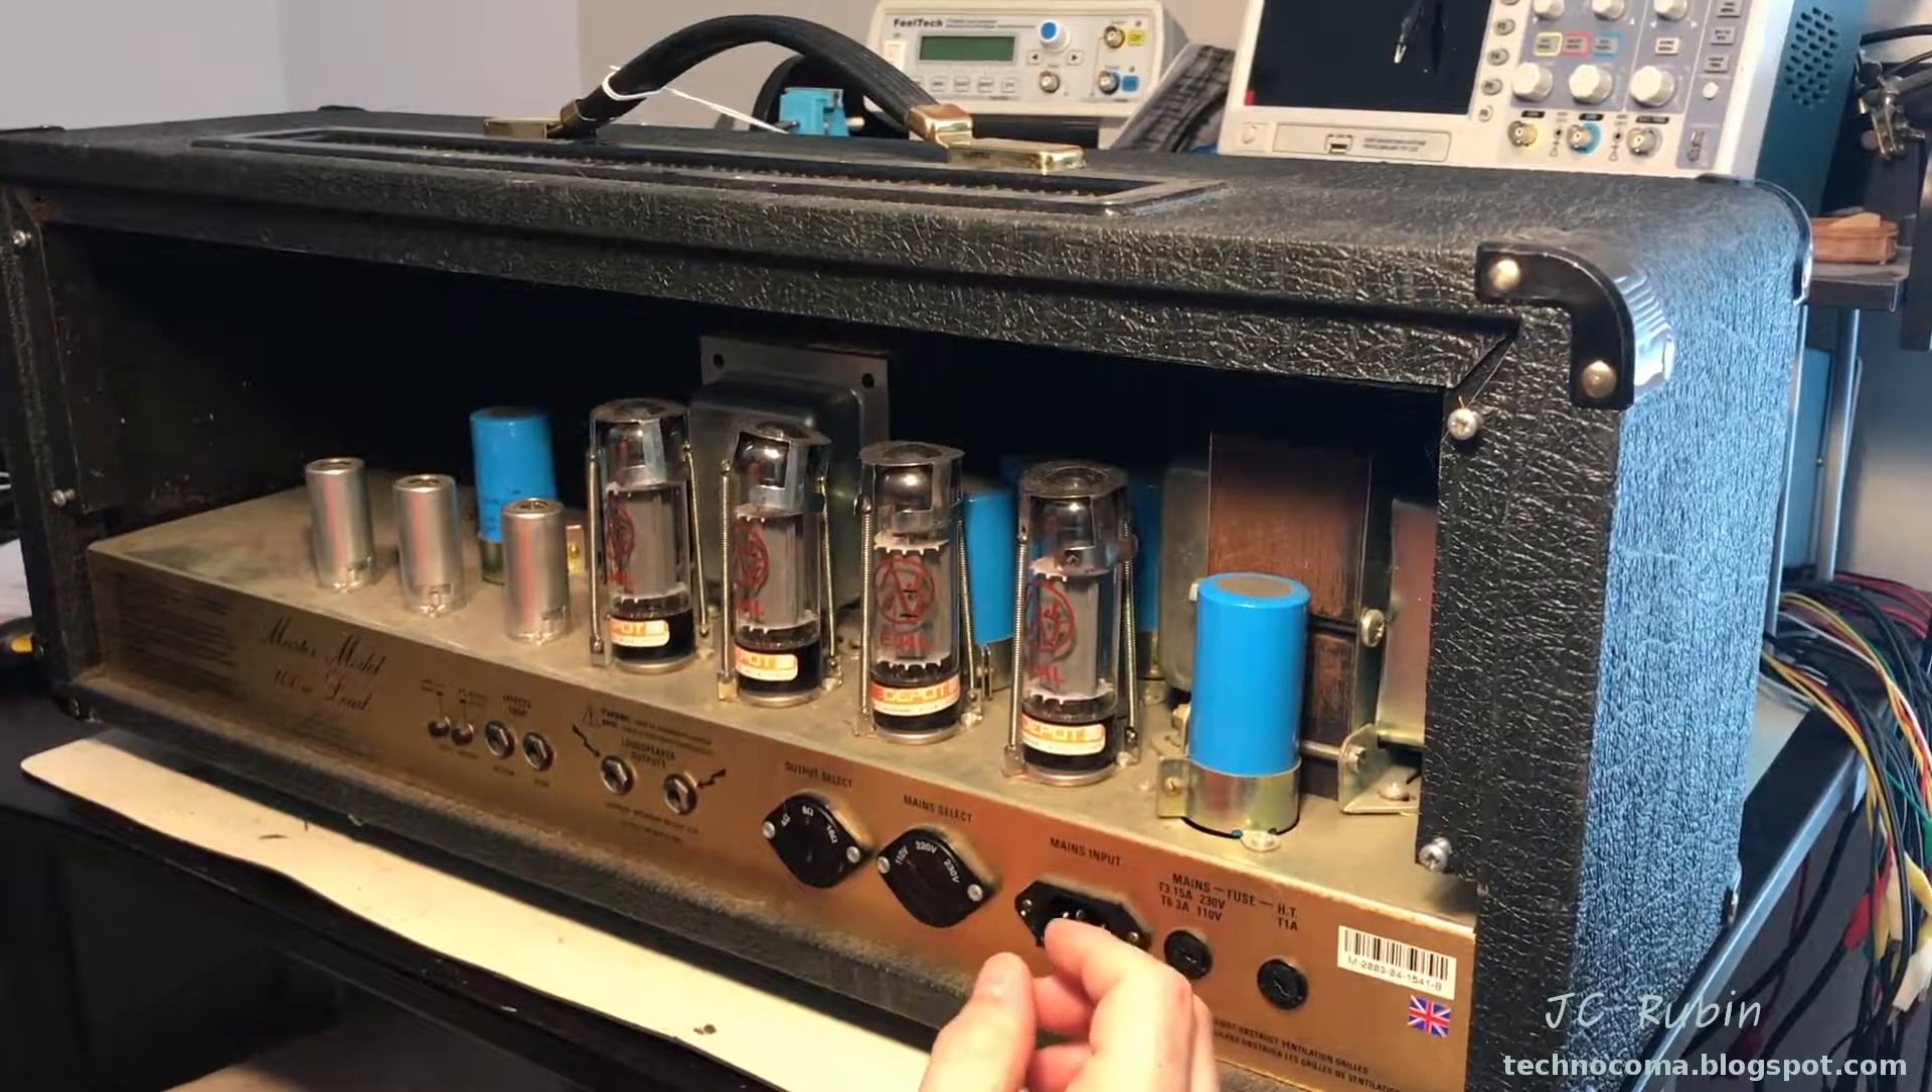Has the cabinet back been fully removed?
Yes.